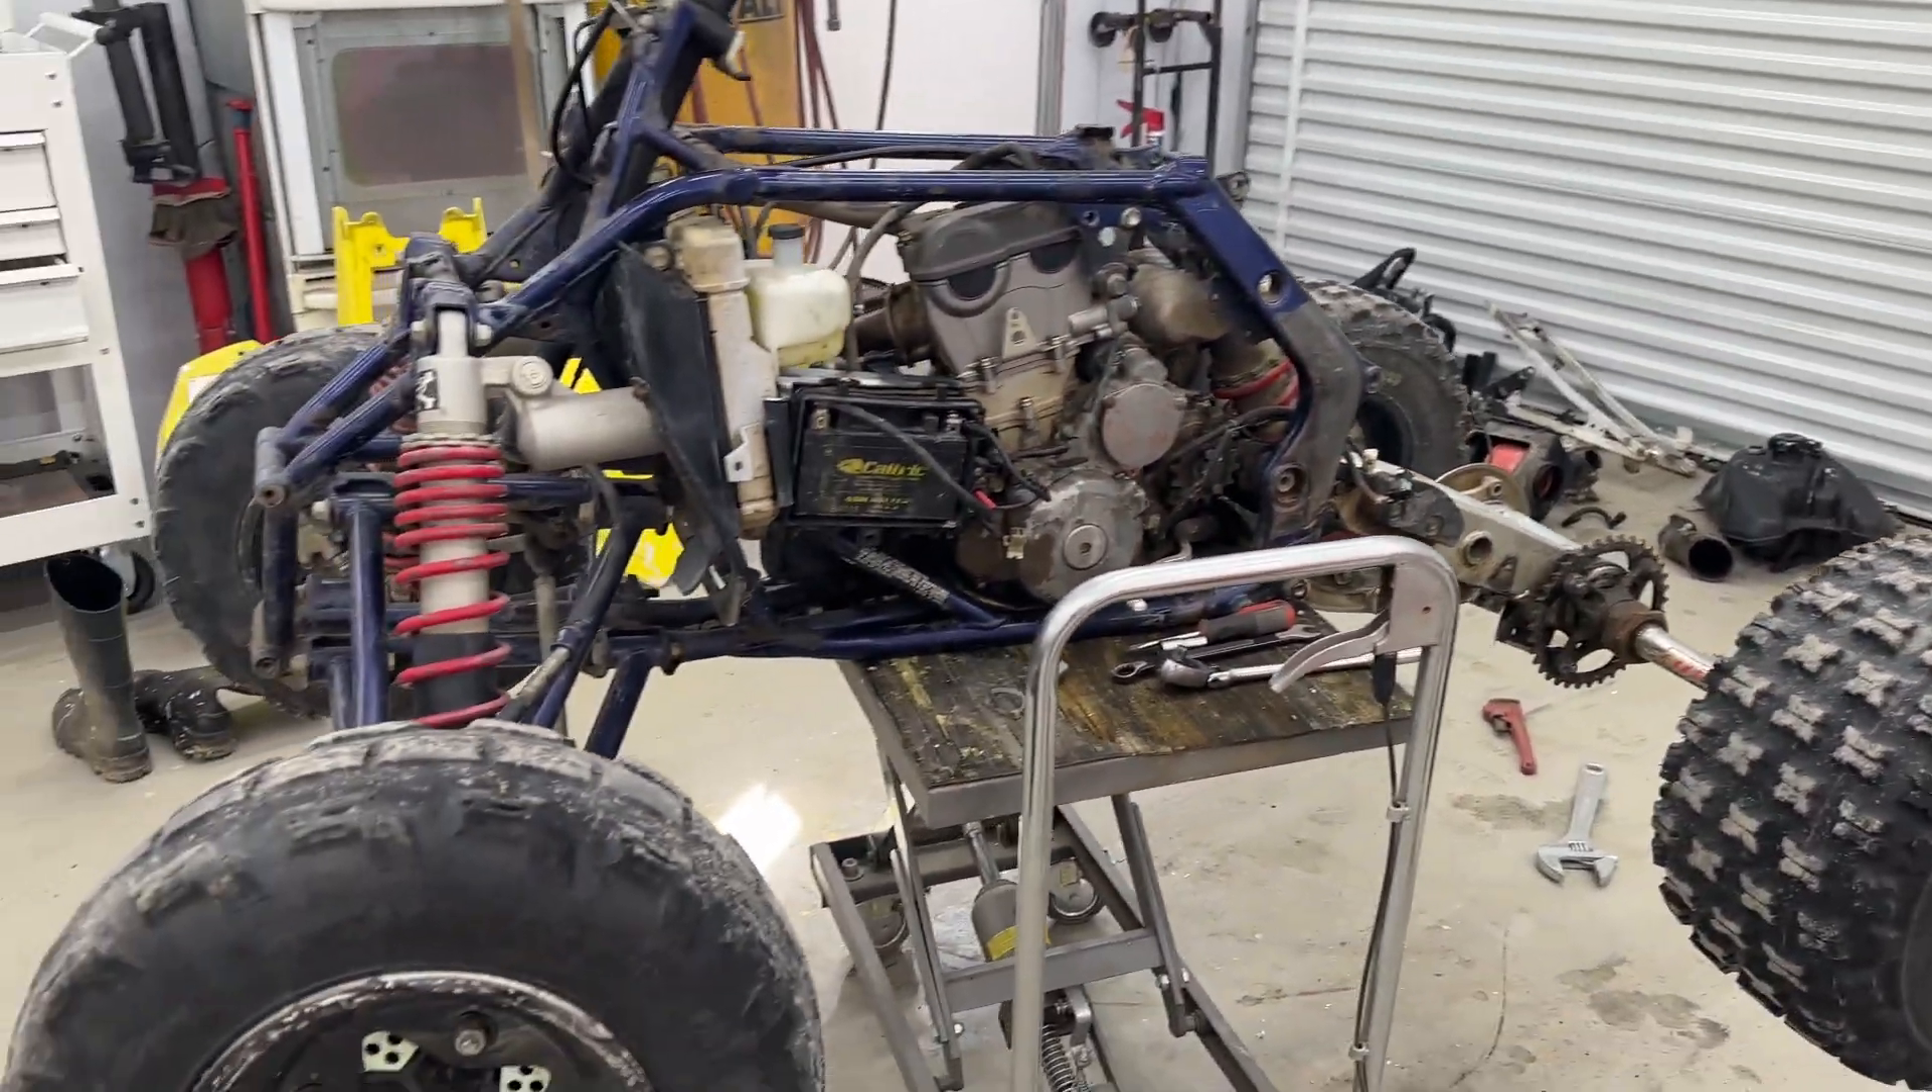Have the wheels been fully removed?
No.